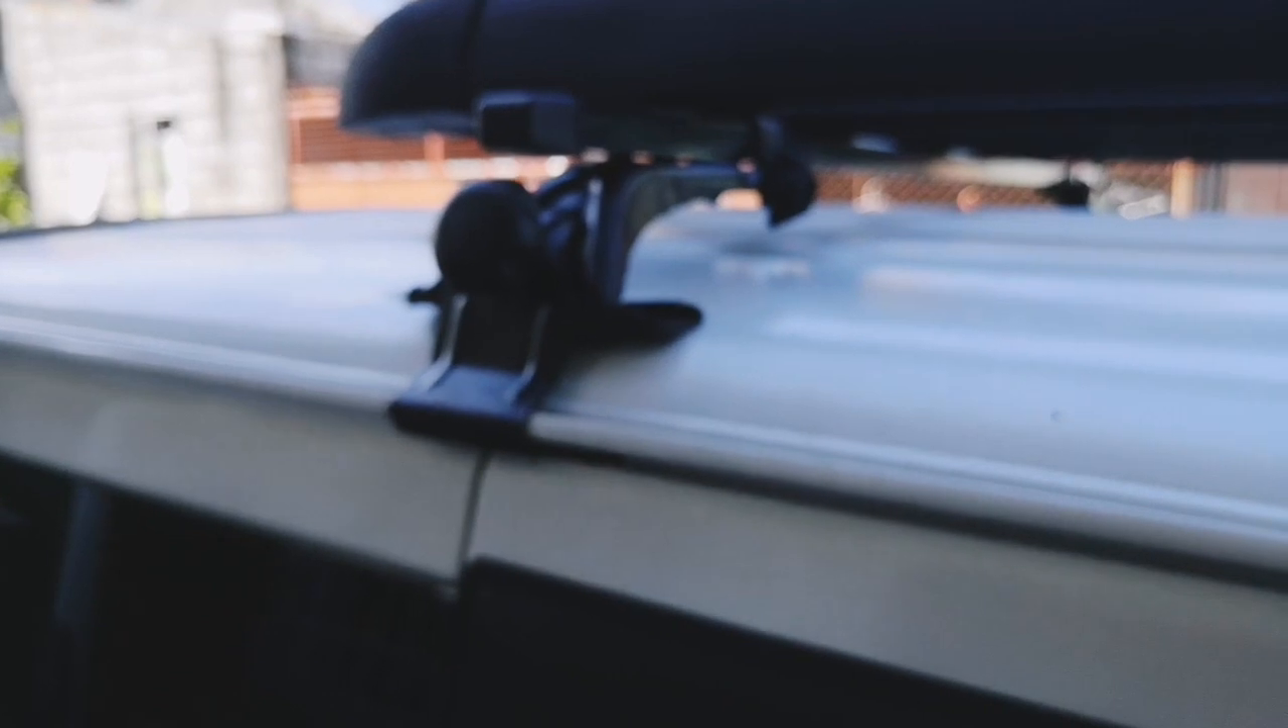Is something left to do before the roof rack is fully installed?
No.